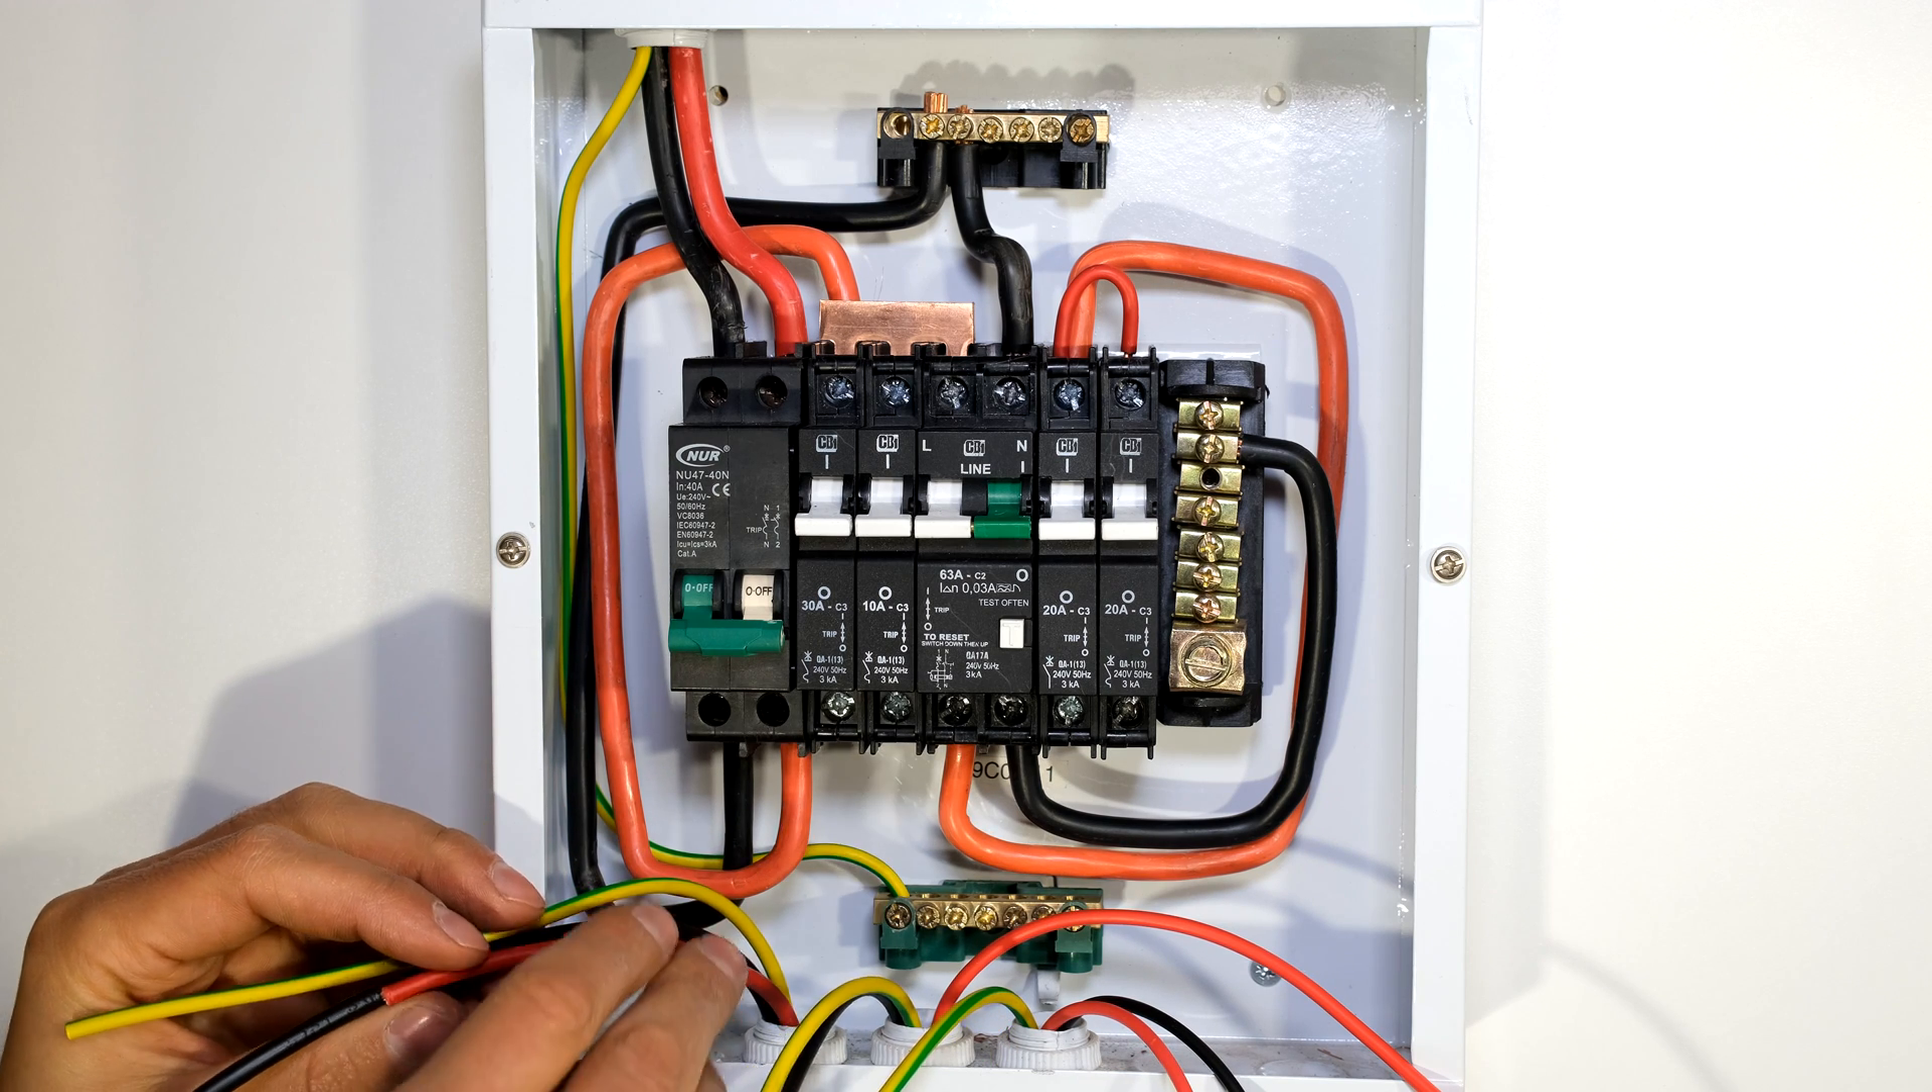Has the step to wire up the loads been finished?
No.